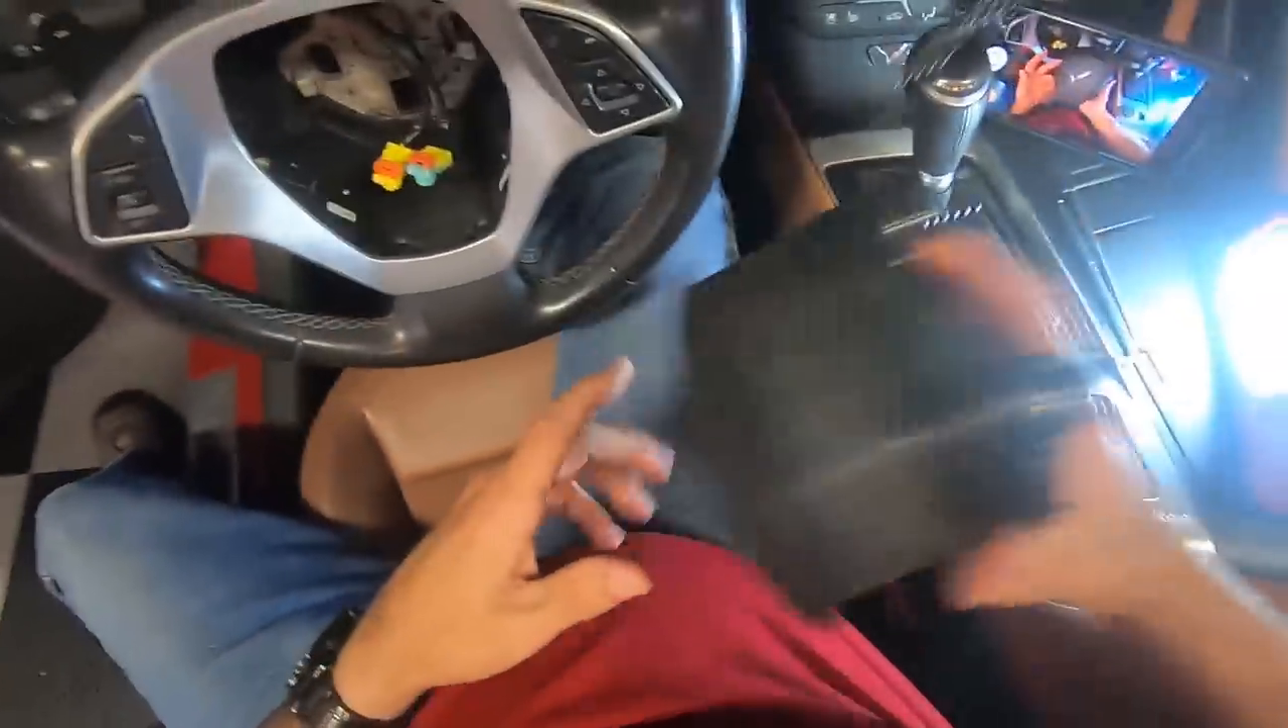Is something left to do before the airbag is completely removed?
No.